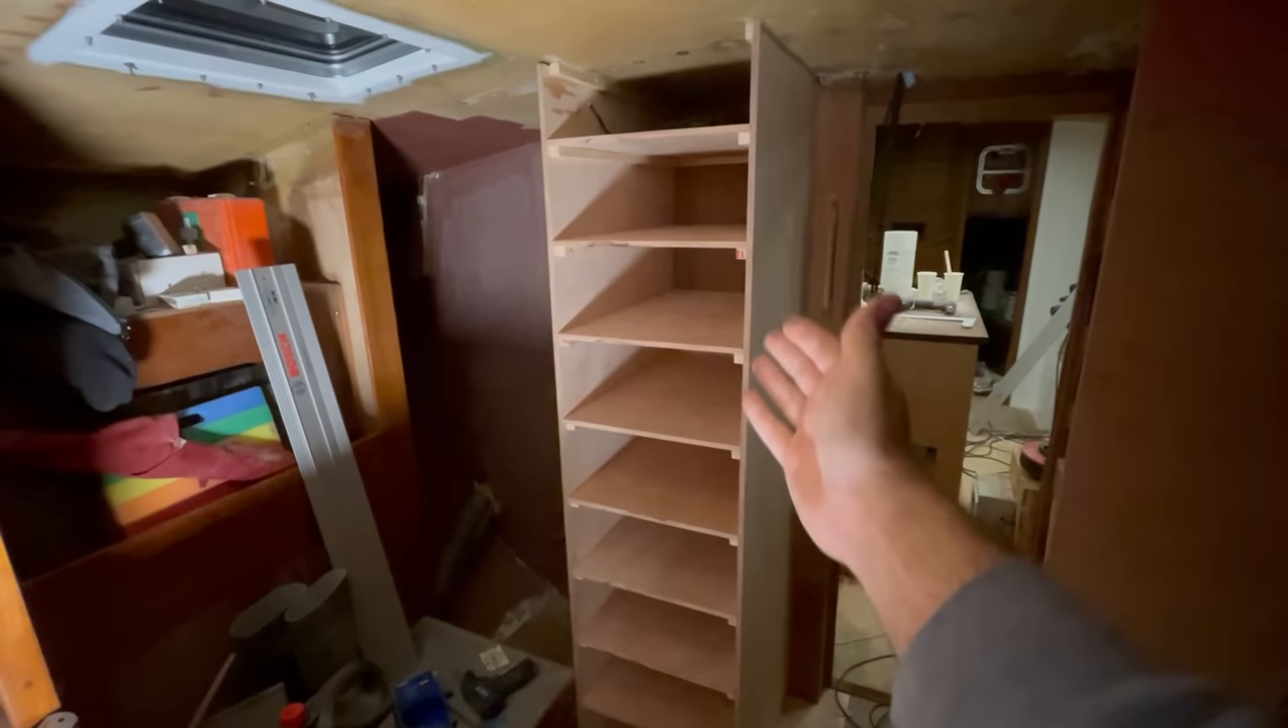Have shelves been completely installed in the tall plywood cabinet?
Yes.